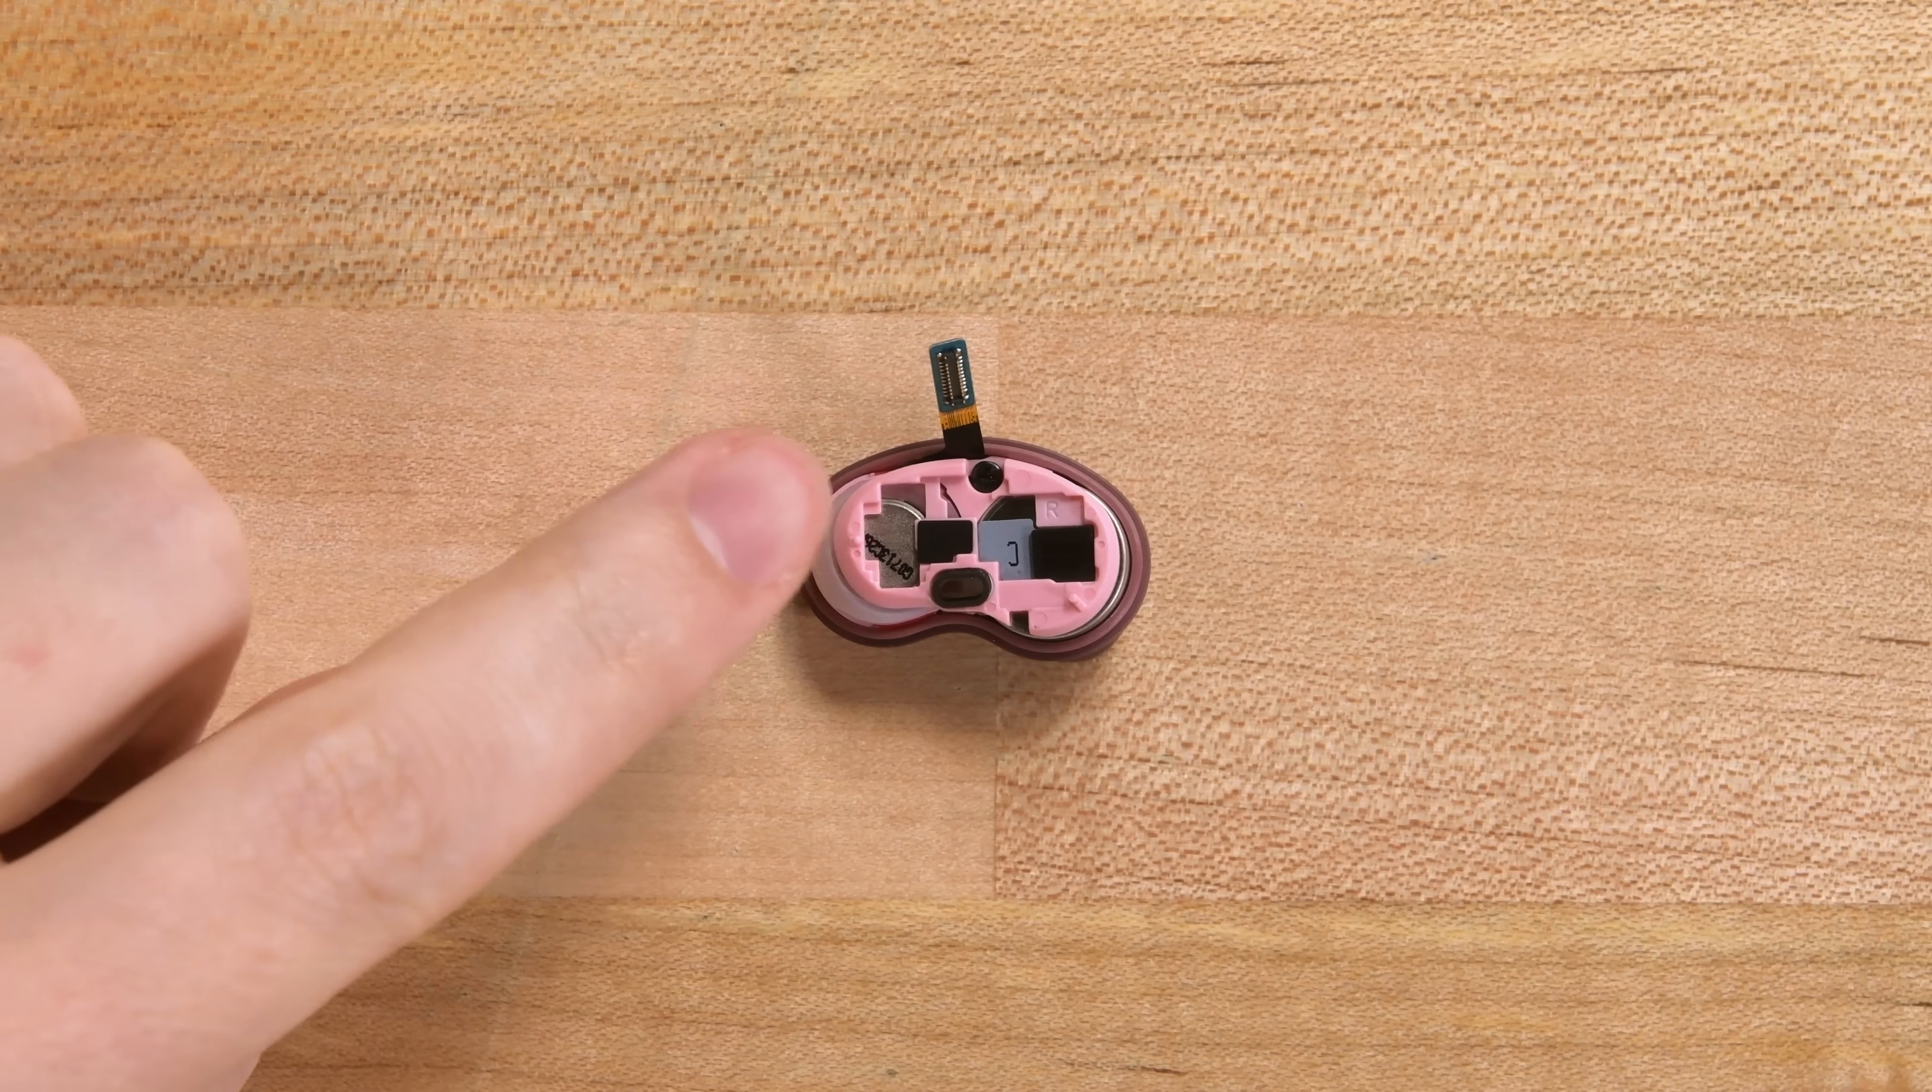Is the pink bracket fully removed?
No.